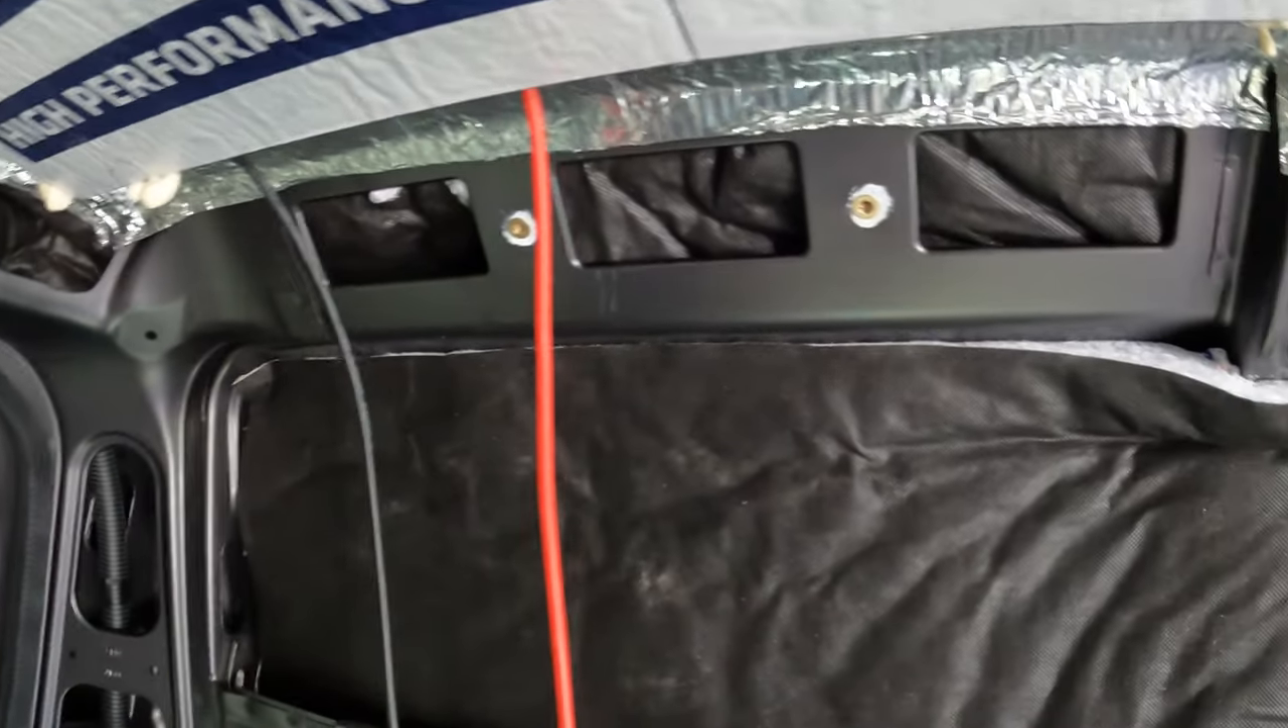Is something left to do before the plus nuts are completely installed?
No.